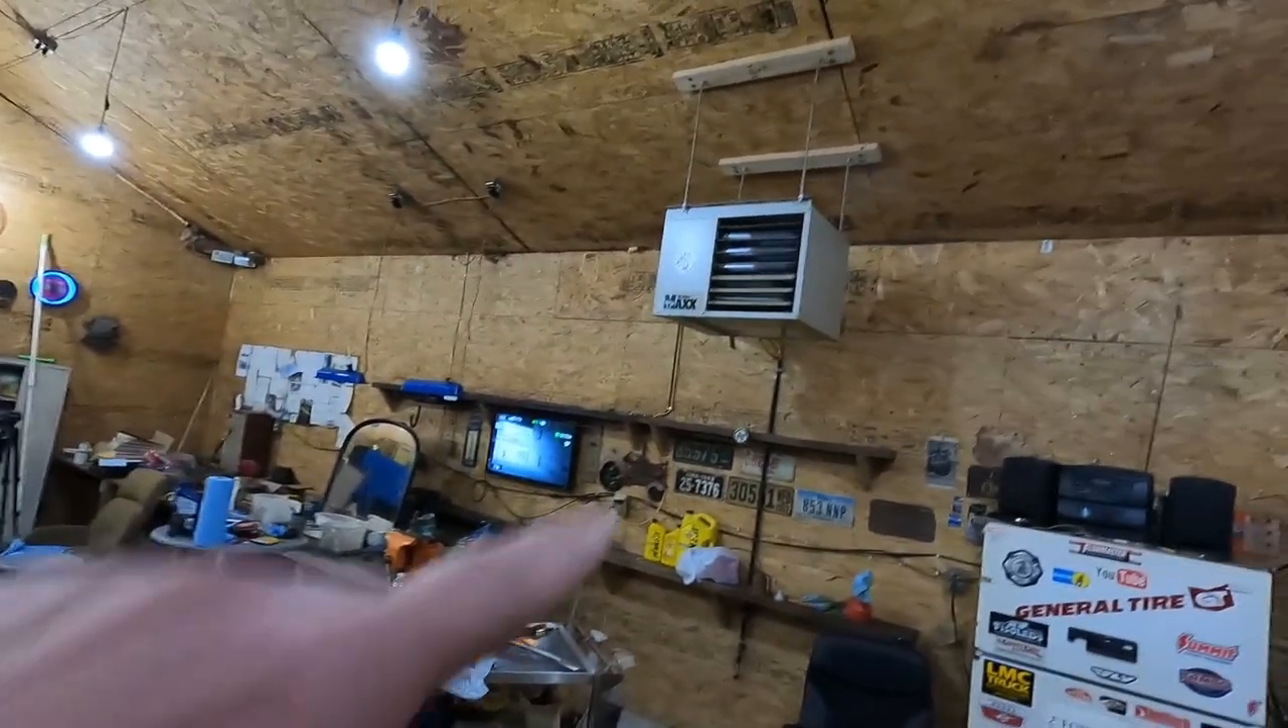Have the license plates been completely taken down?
No.